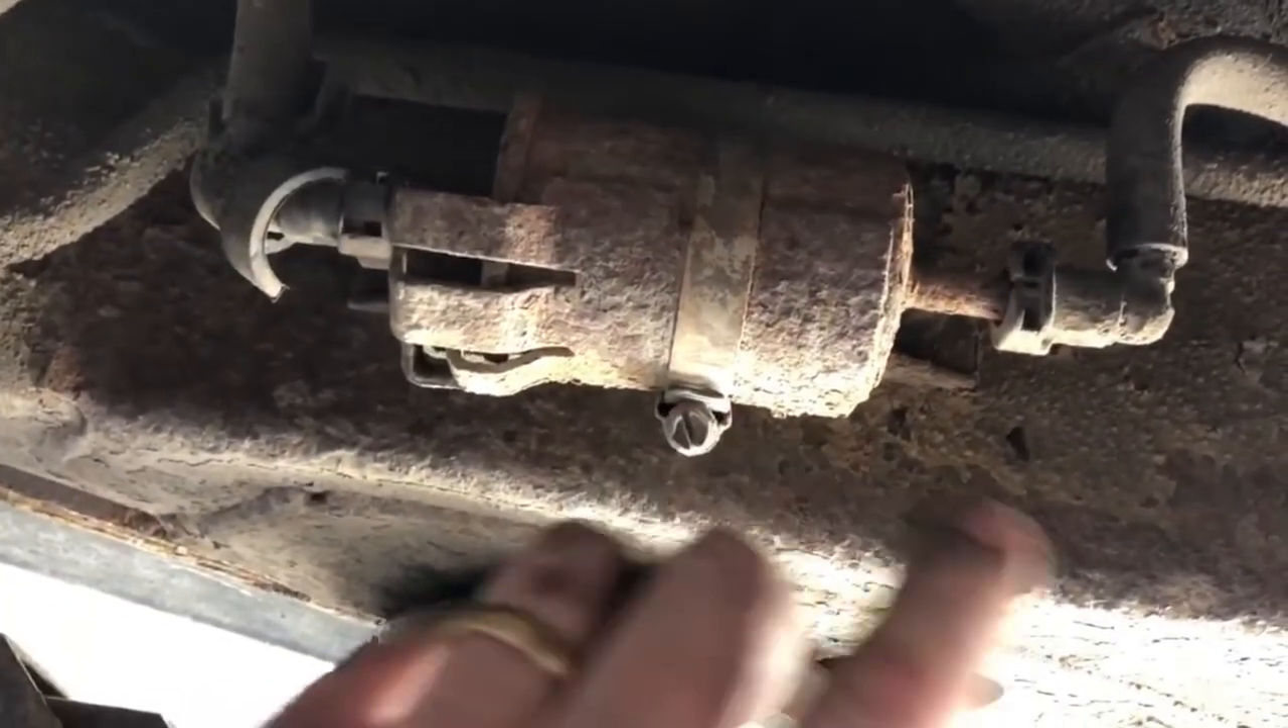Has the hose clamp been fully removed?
No.